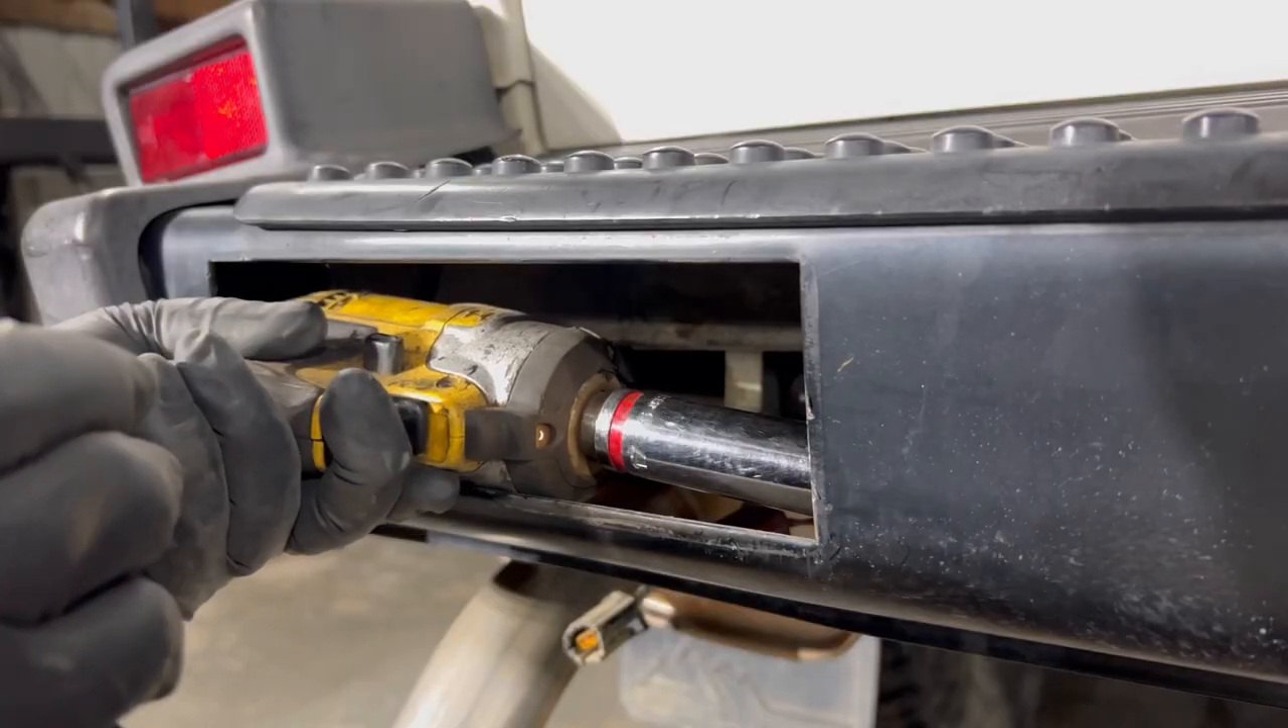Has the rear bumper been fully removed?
No.